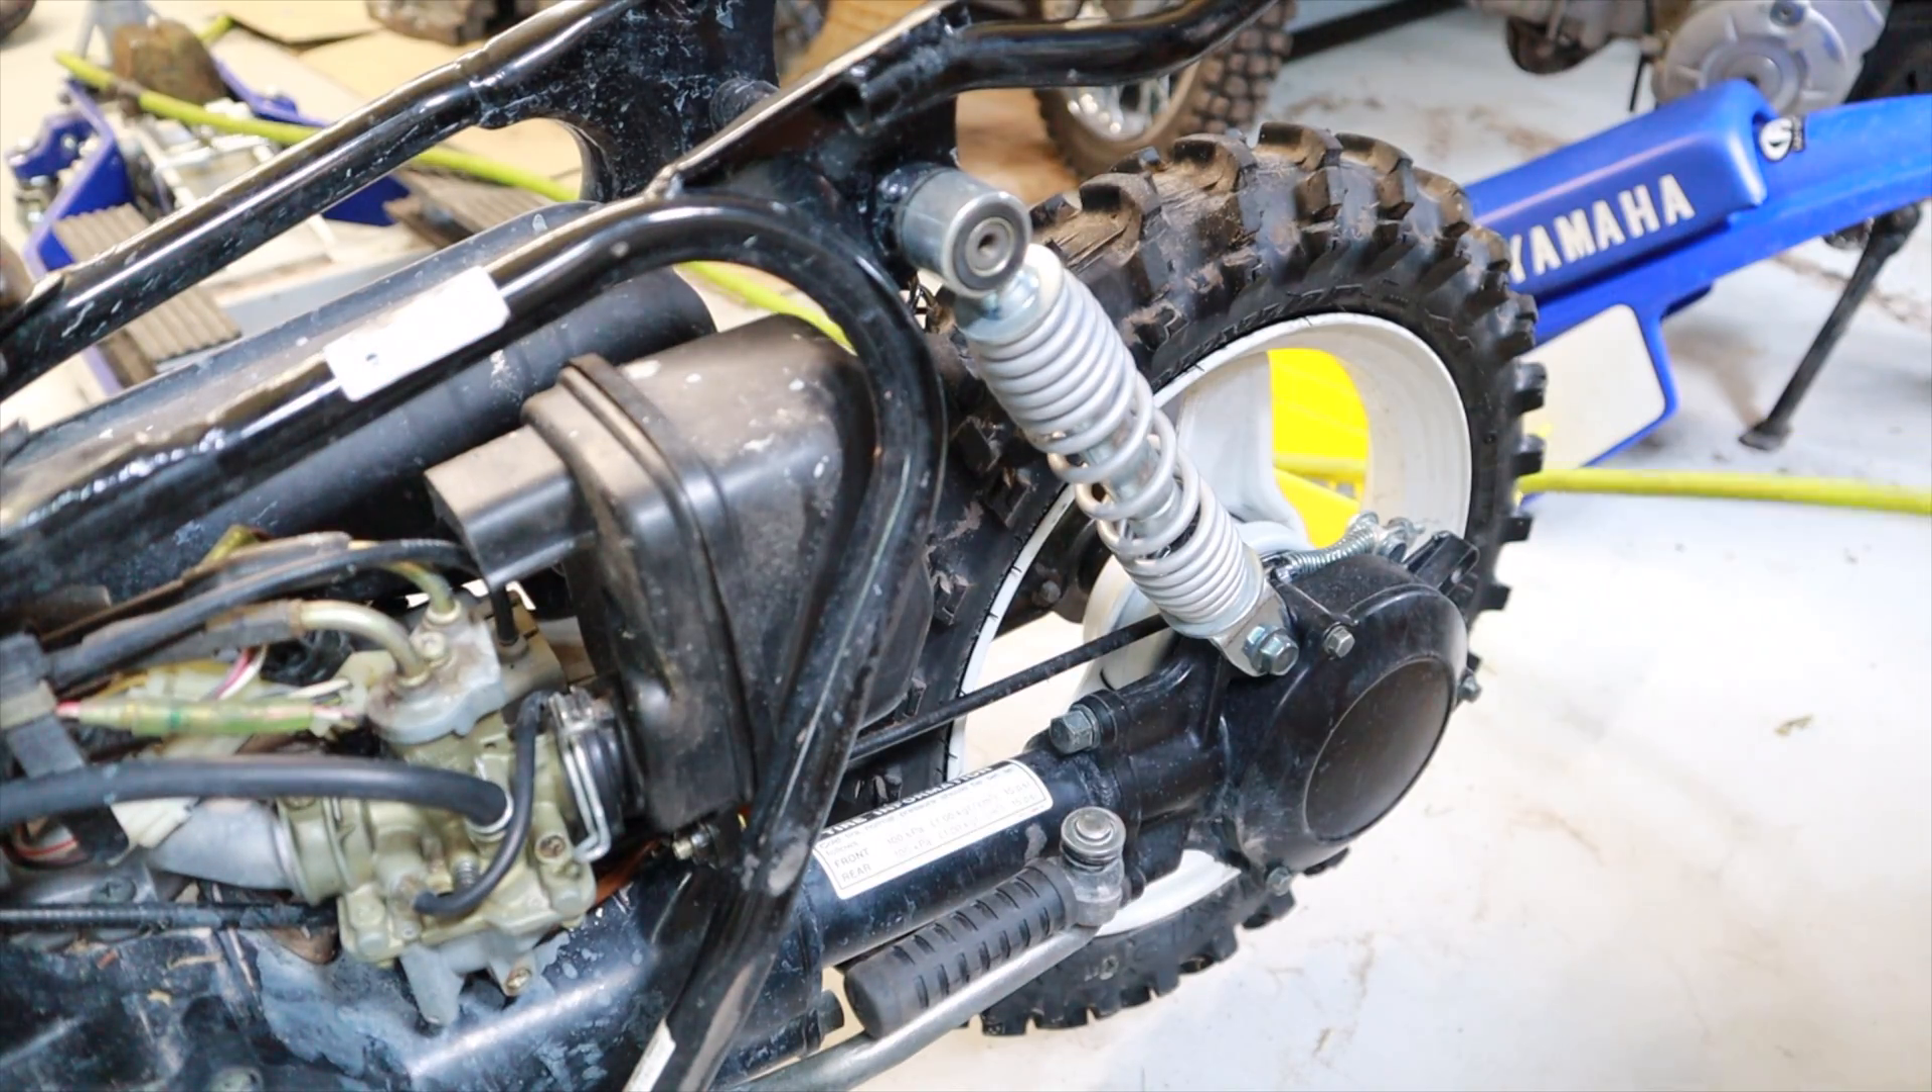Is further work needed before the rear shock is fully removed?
Yes.